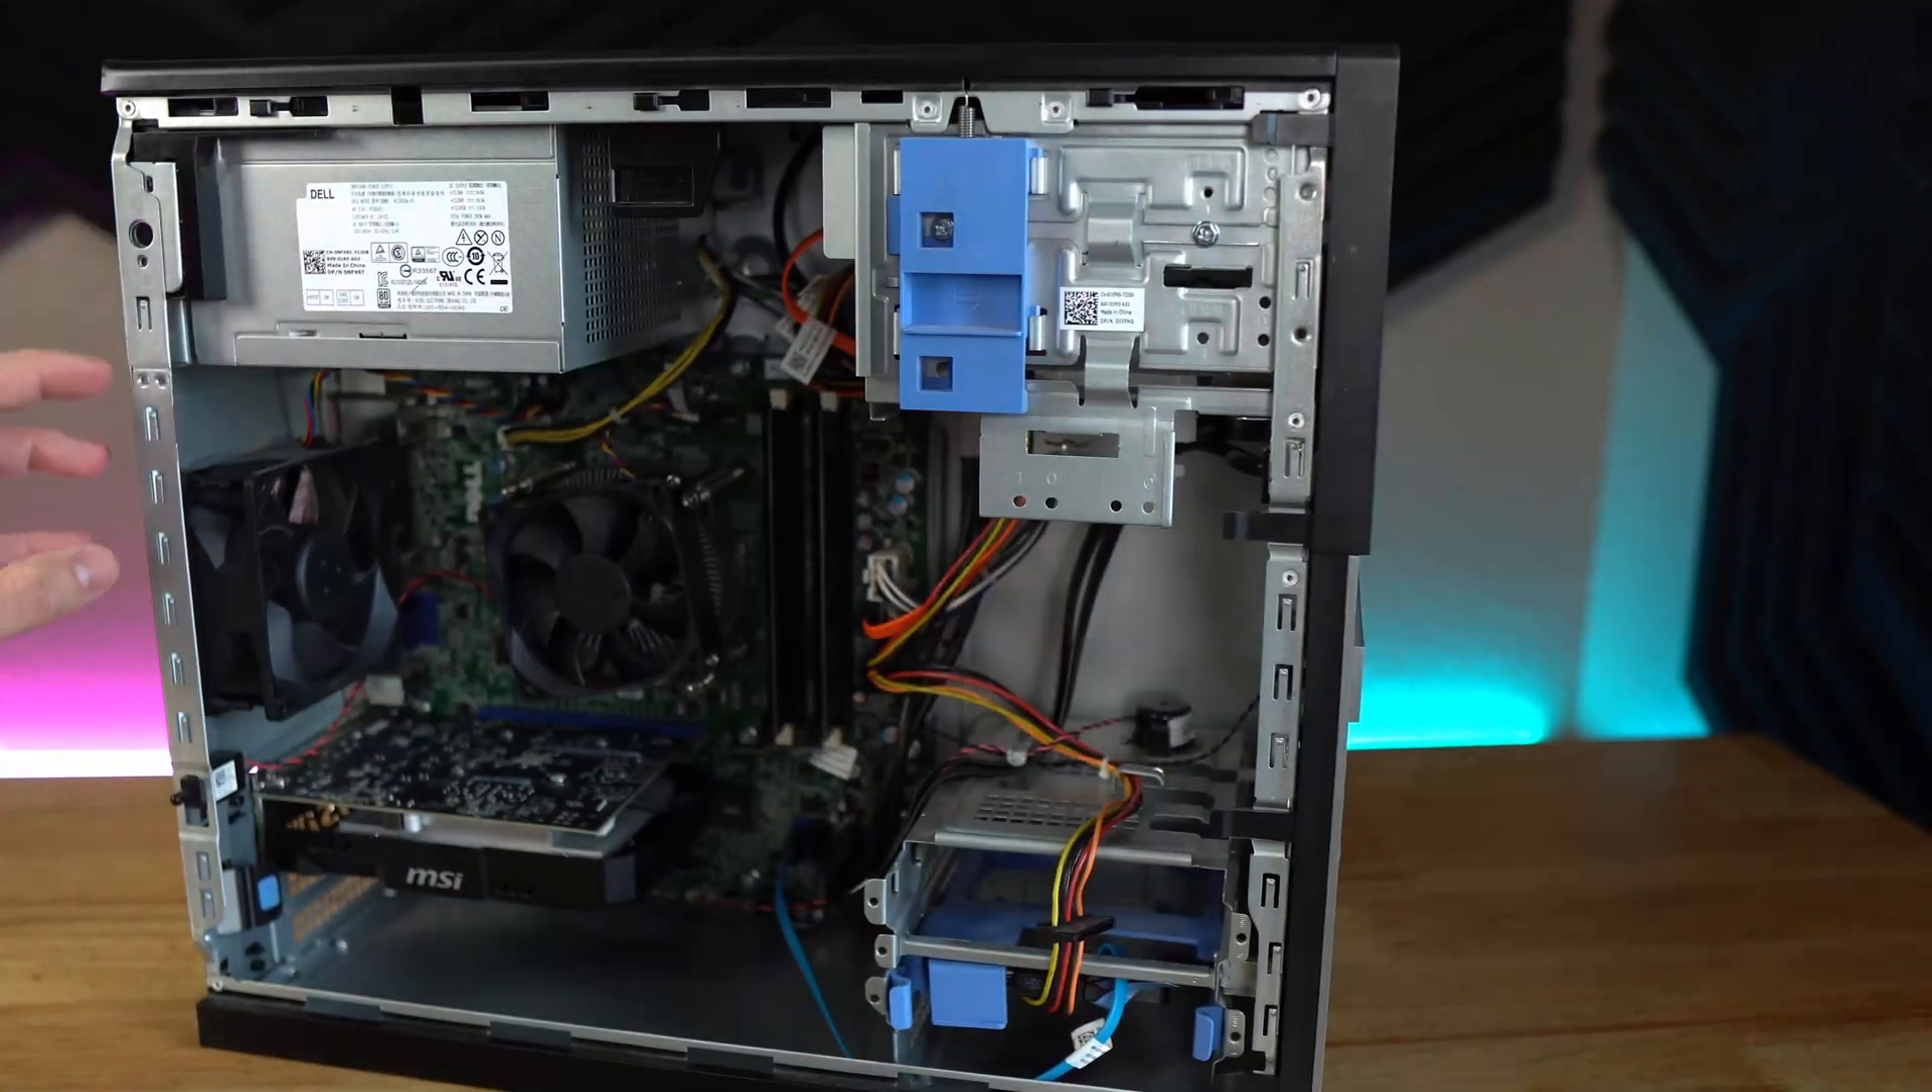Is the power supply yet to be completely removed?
Yes.